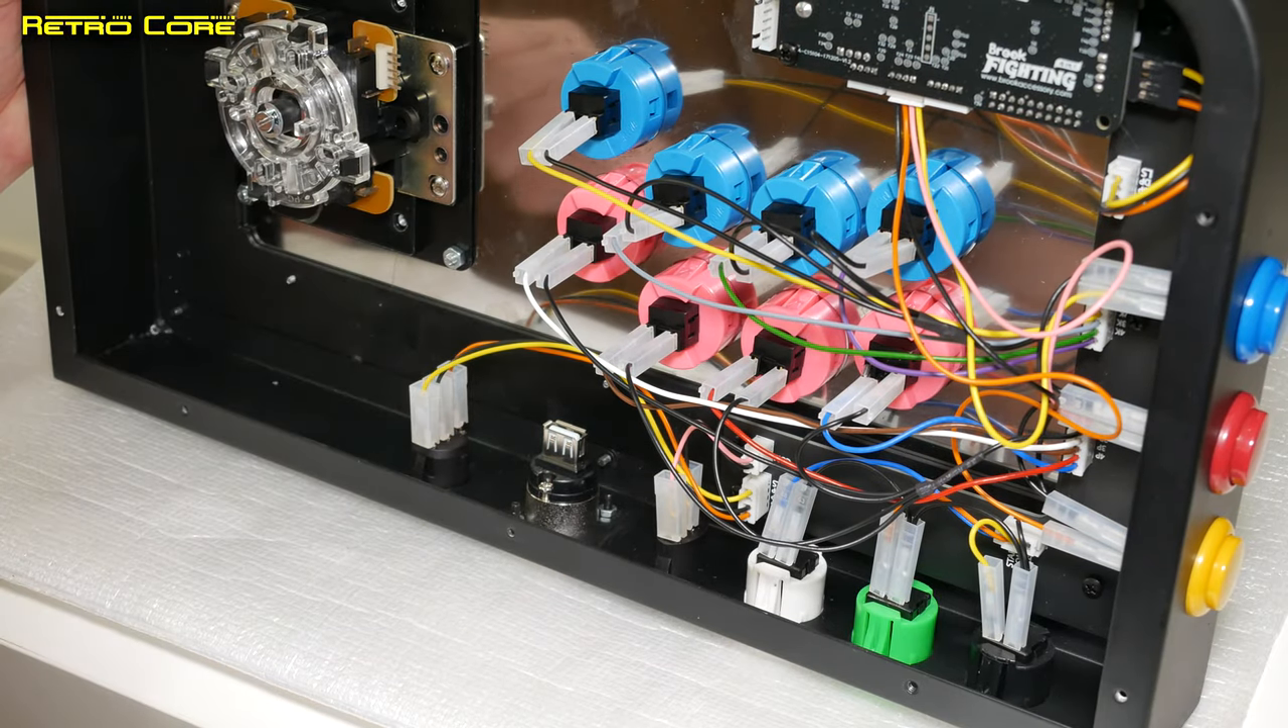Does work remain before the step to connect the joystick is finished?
Yes.